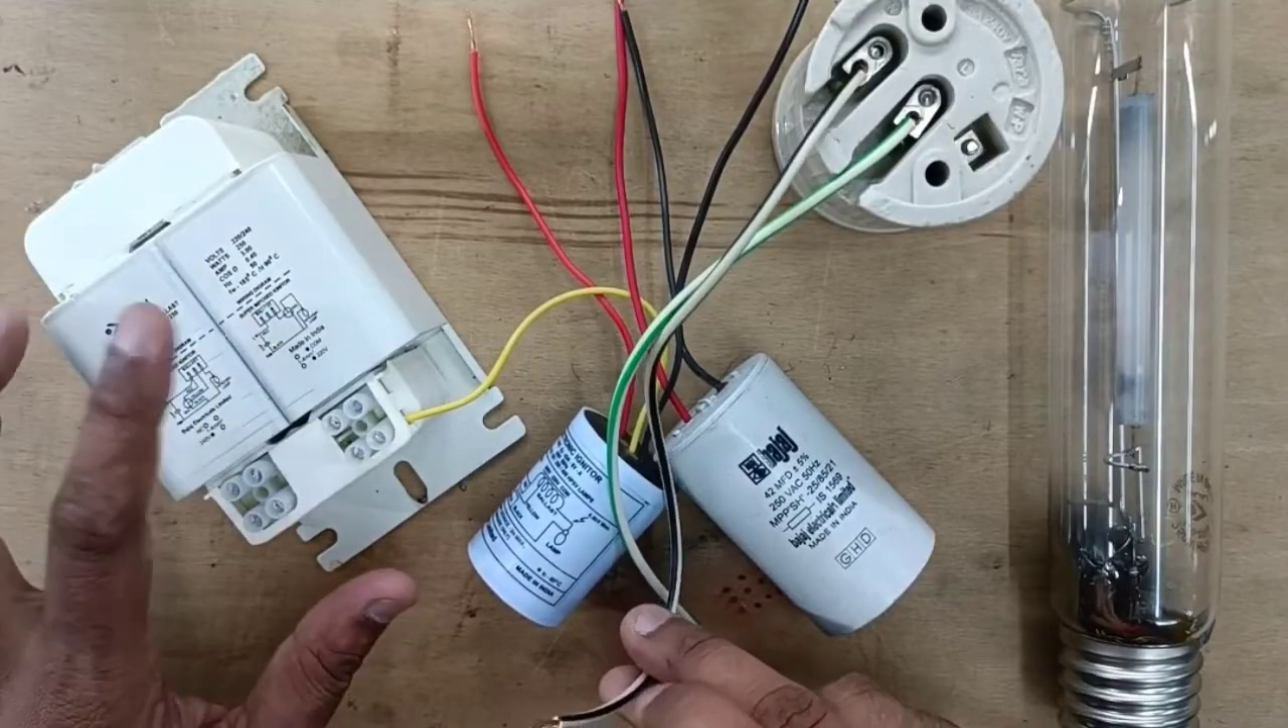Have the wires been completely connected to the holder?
Yes.